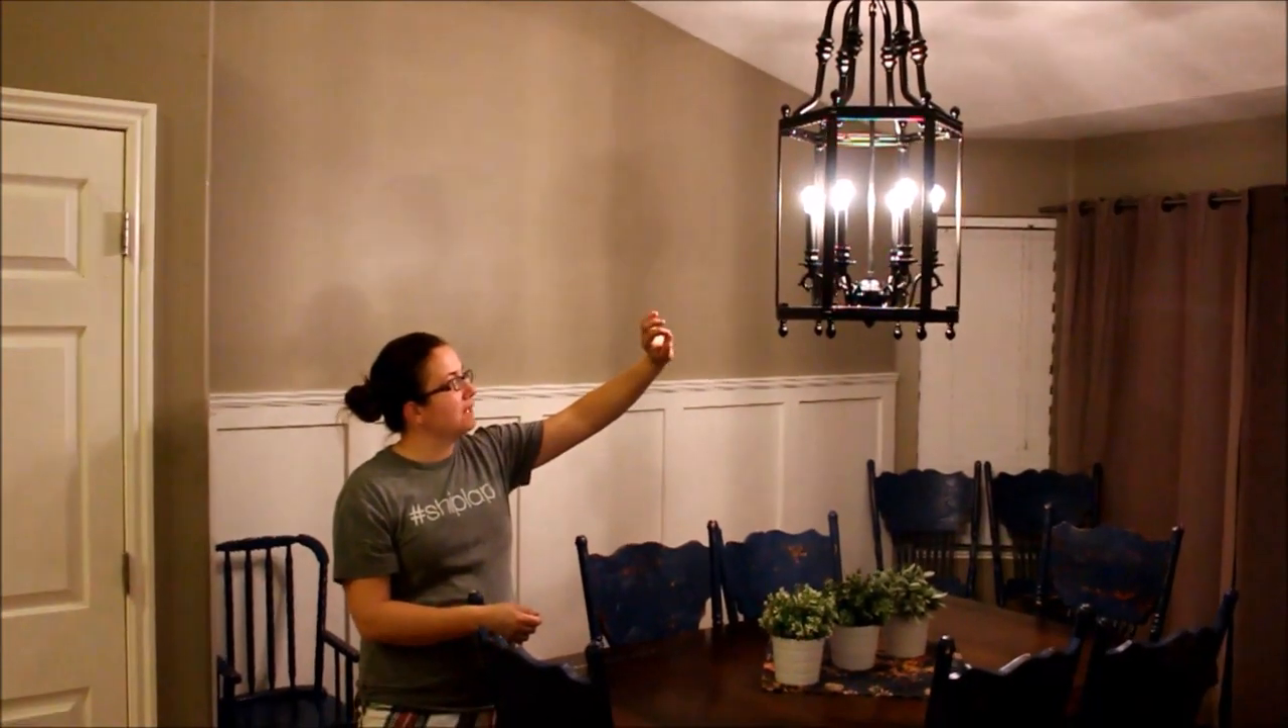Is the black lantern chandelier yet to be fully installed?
No.